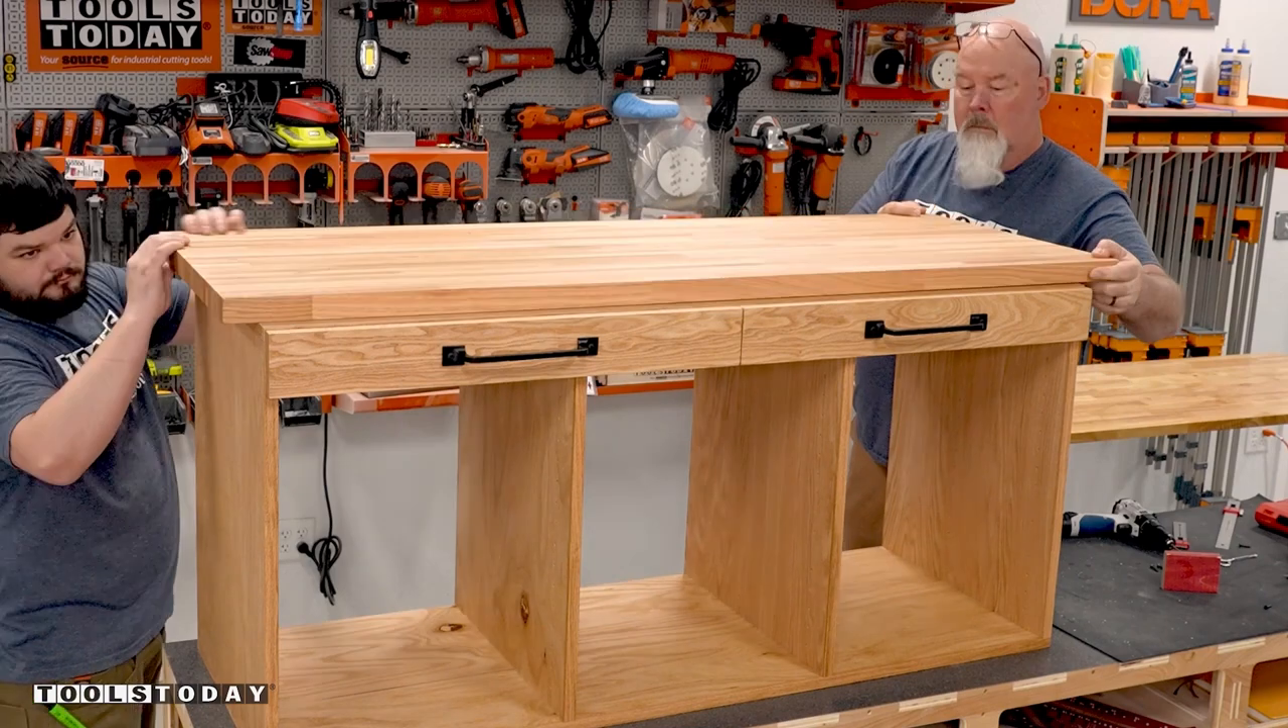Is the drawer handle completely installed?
Yes.